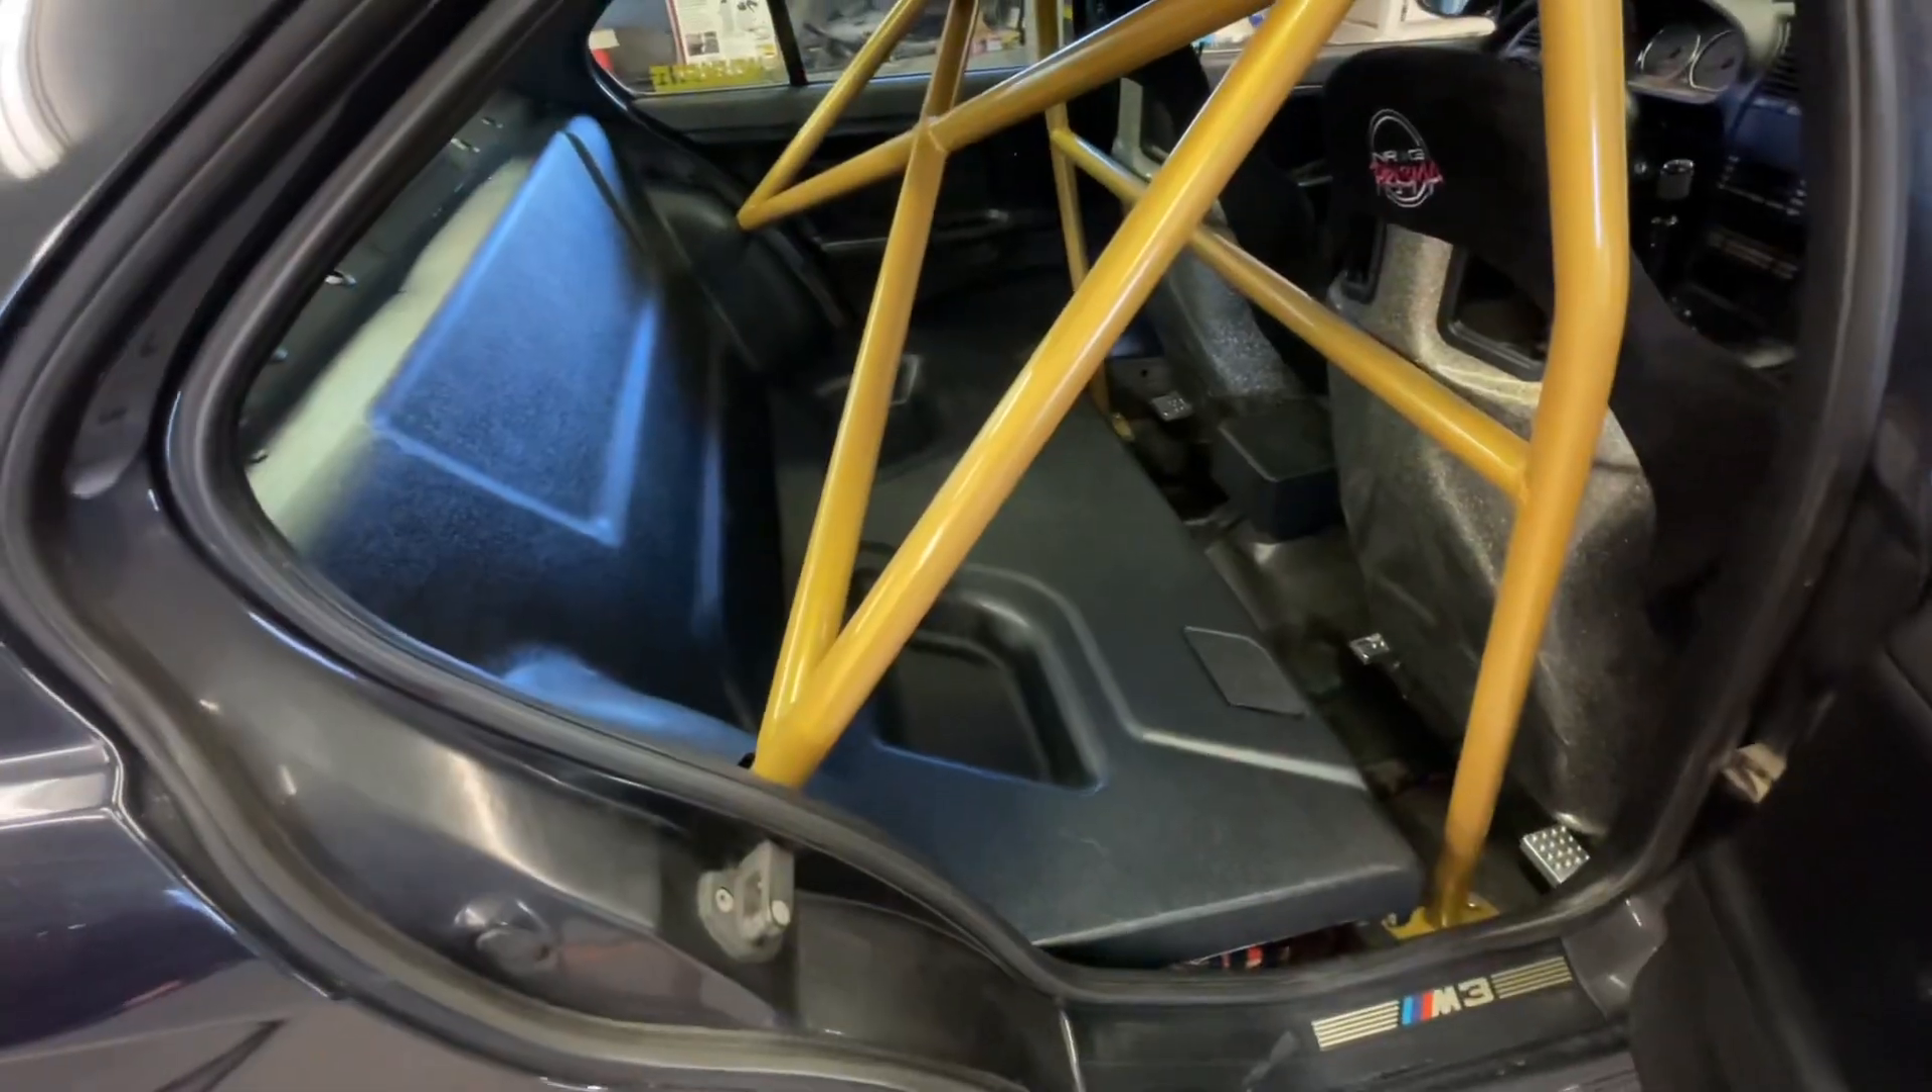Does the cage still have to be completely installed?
No.